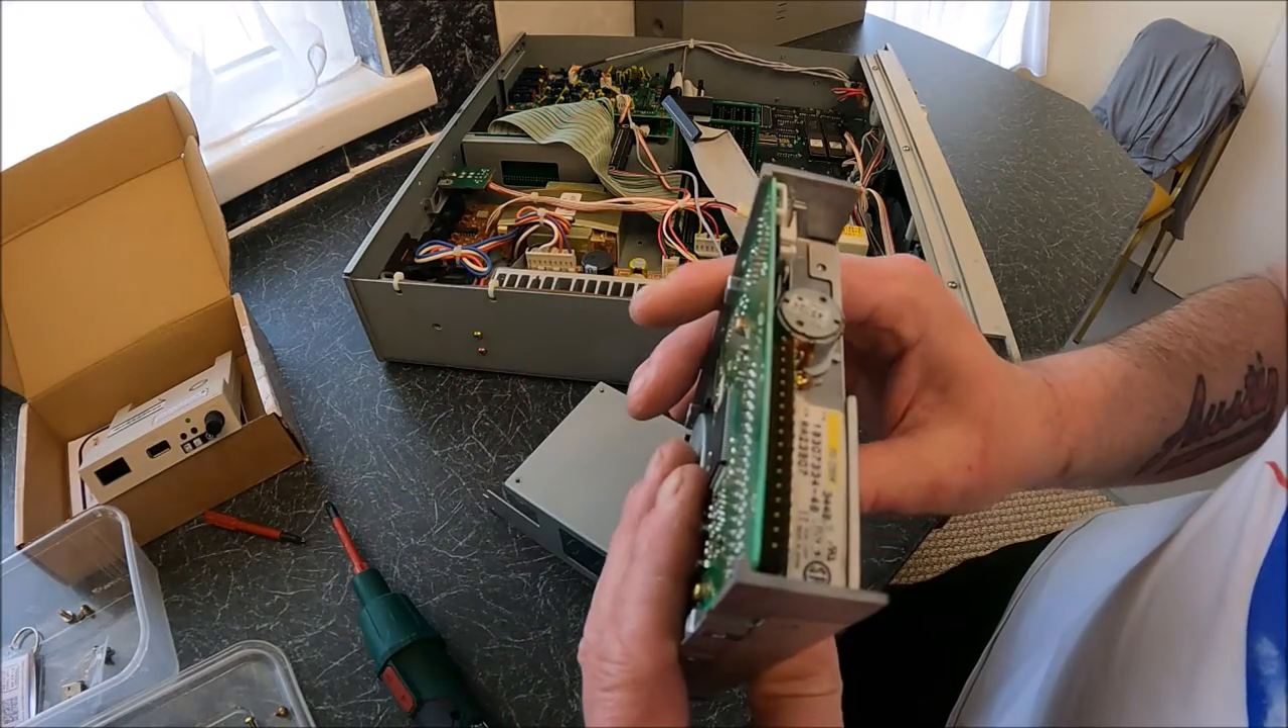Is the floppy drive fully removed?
Yes.